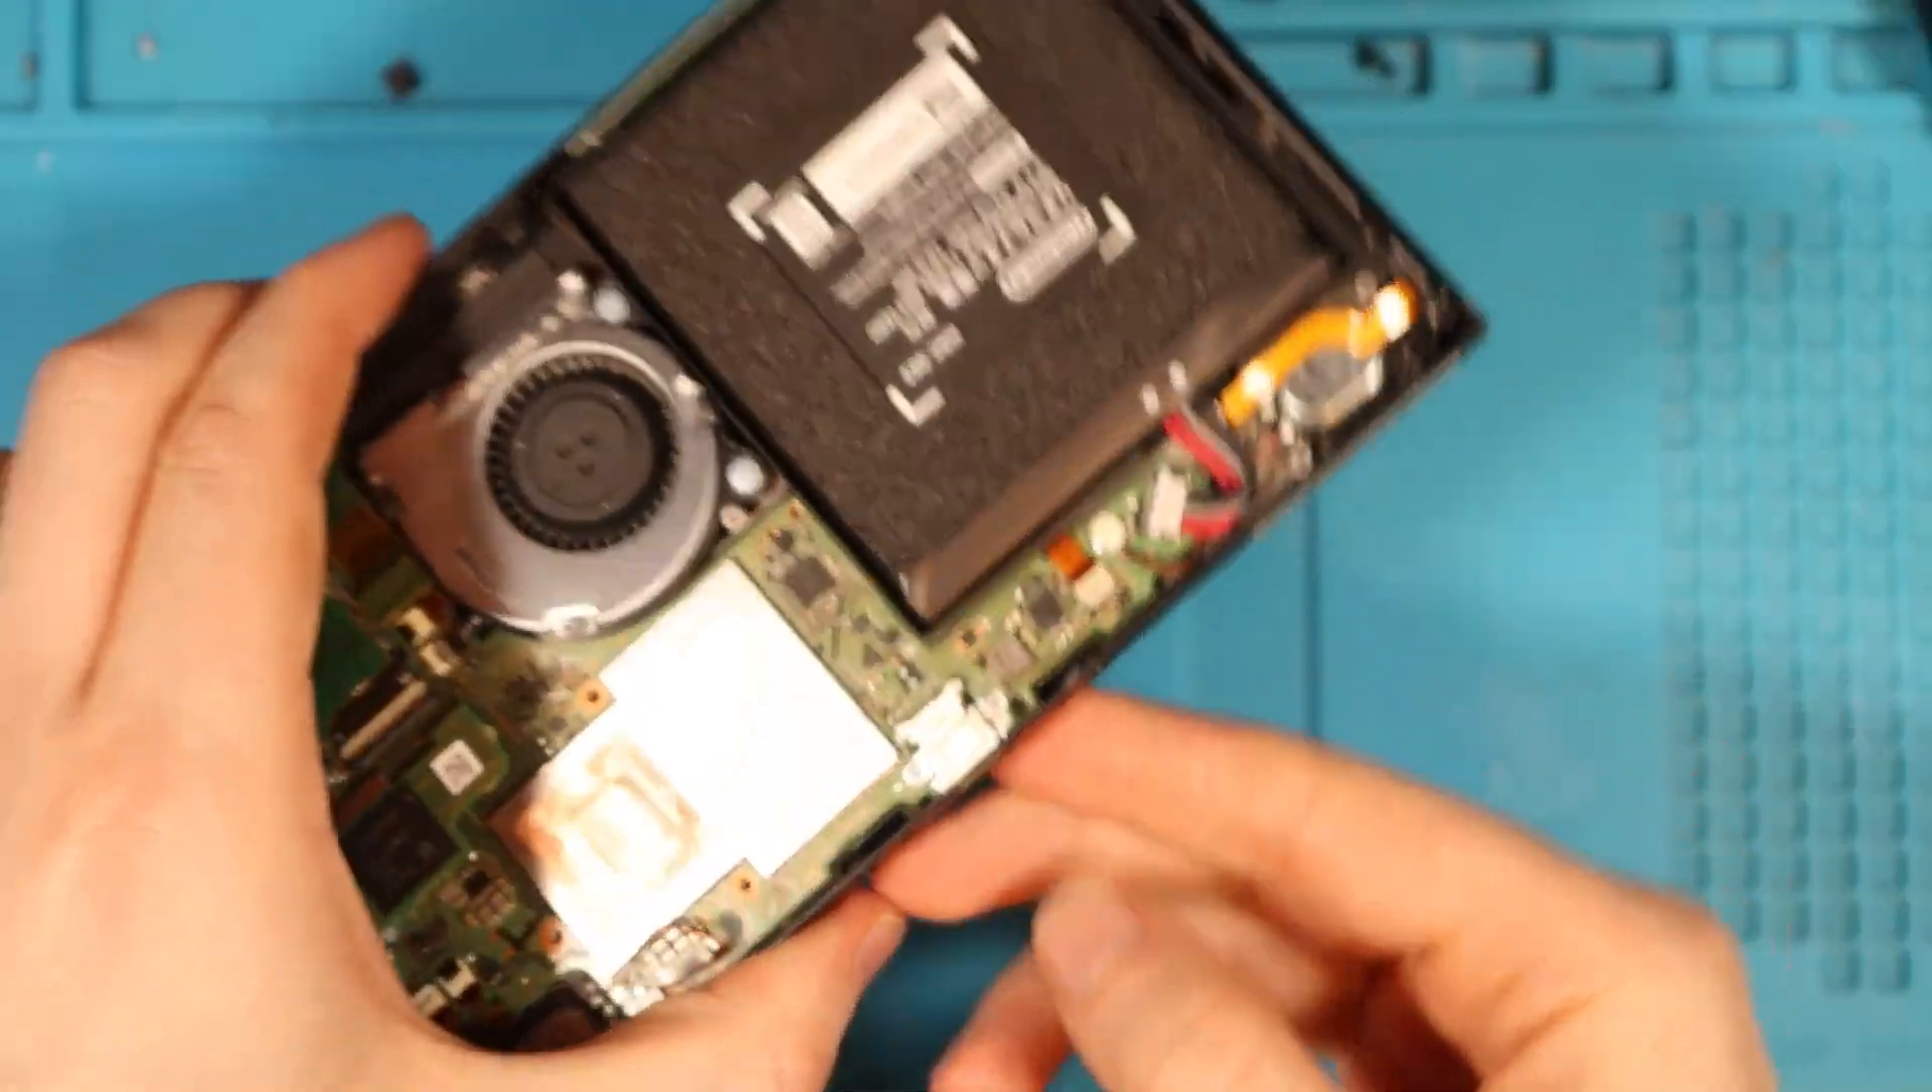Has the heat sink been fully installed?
No.